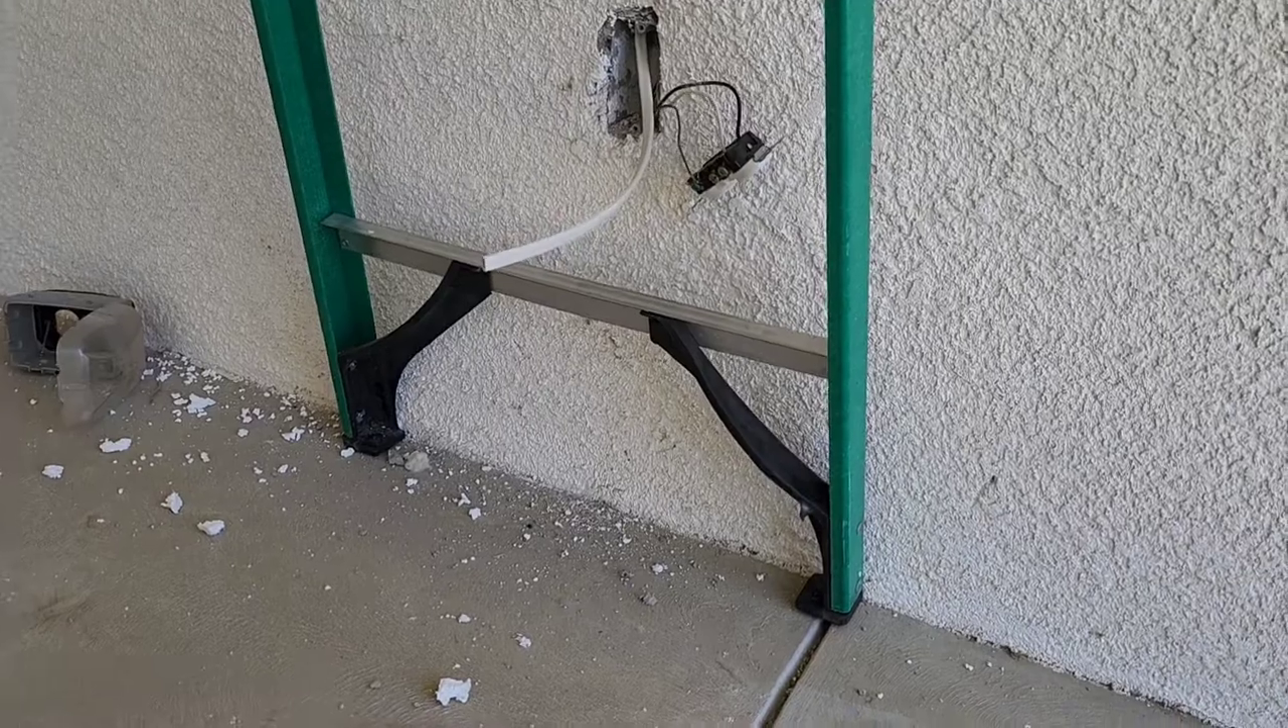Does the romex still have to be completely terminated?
Yes.